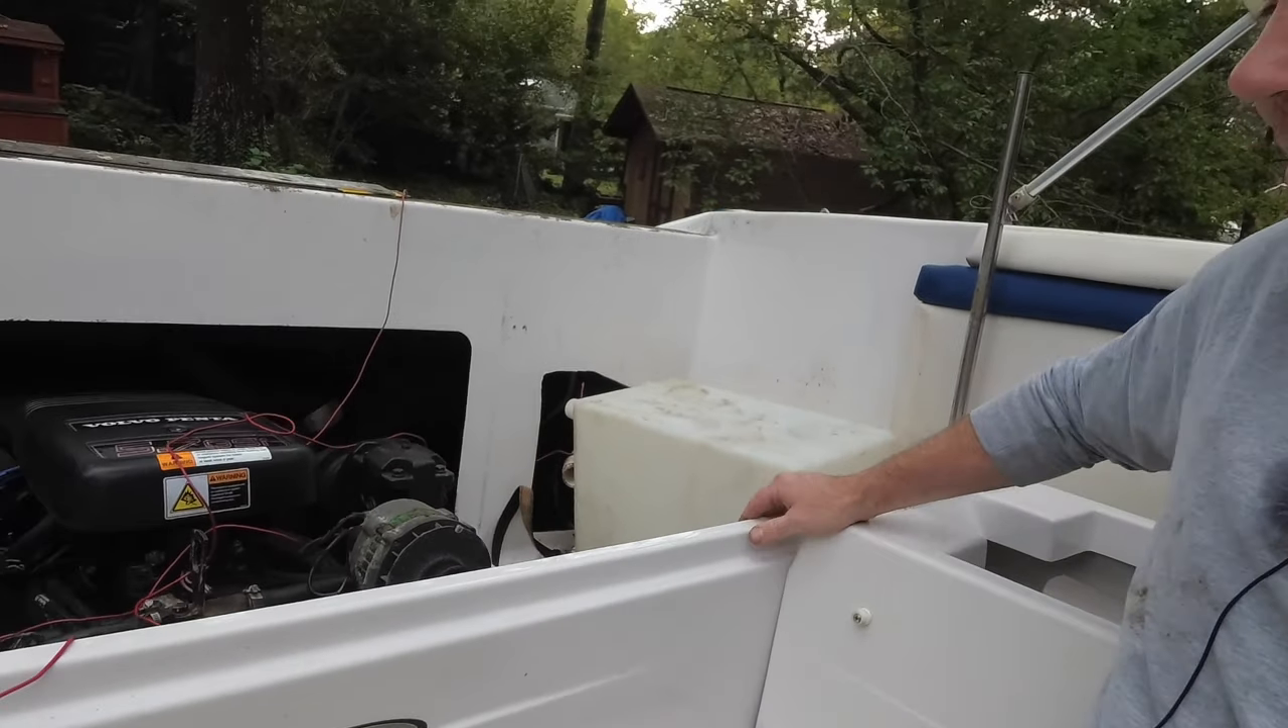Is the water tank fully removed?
No.